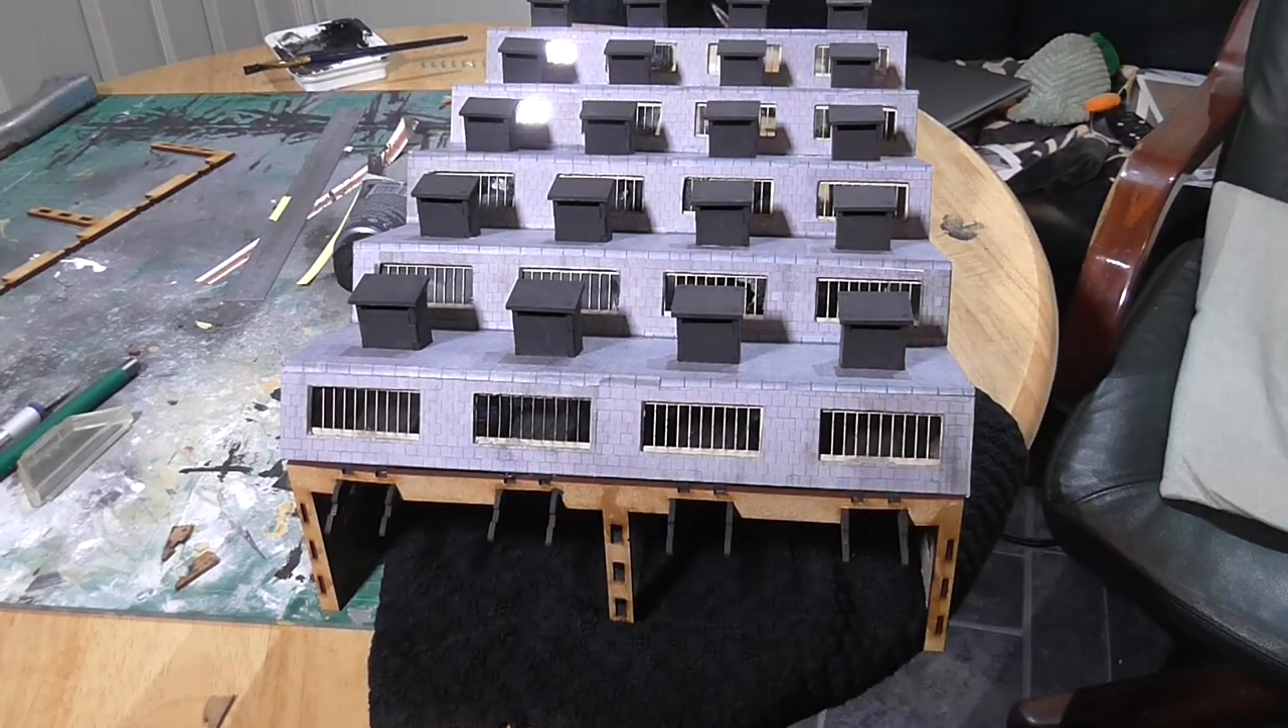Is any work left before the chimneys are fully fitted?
No.